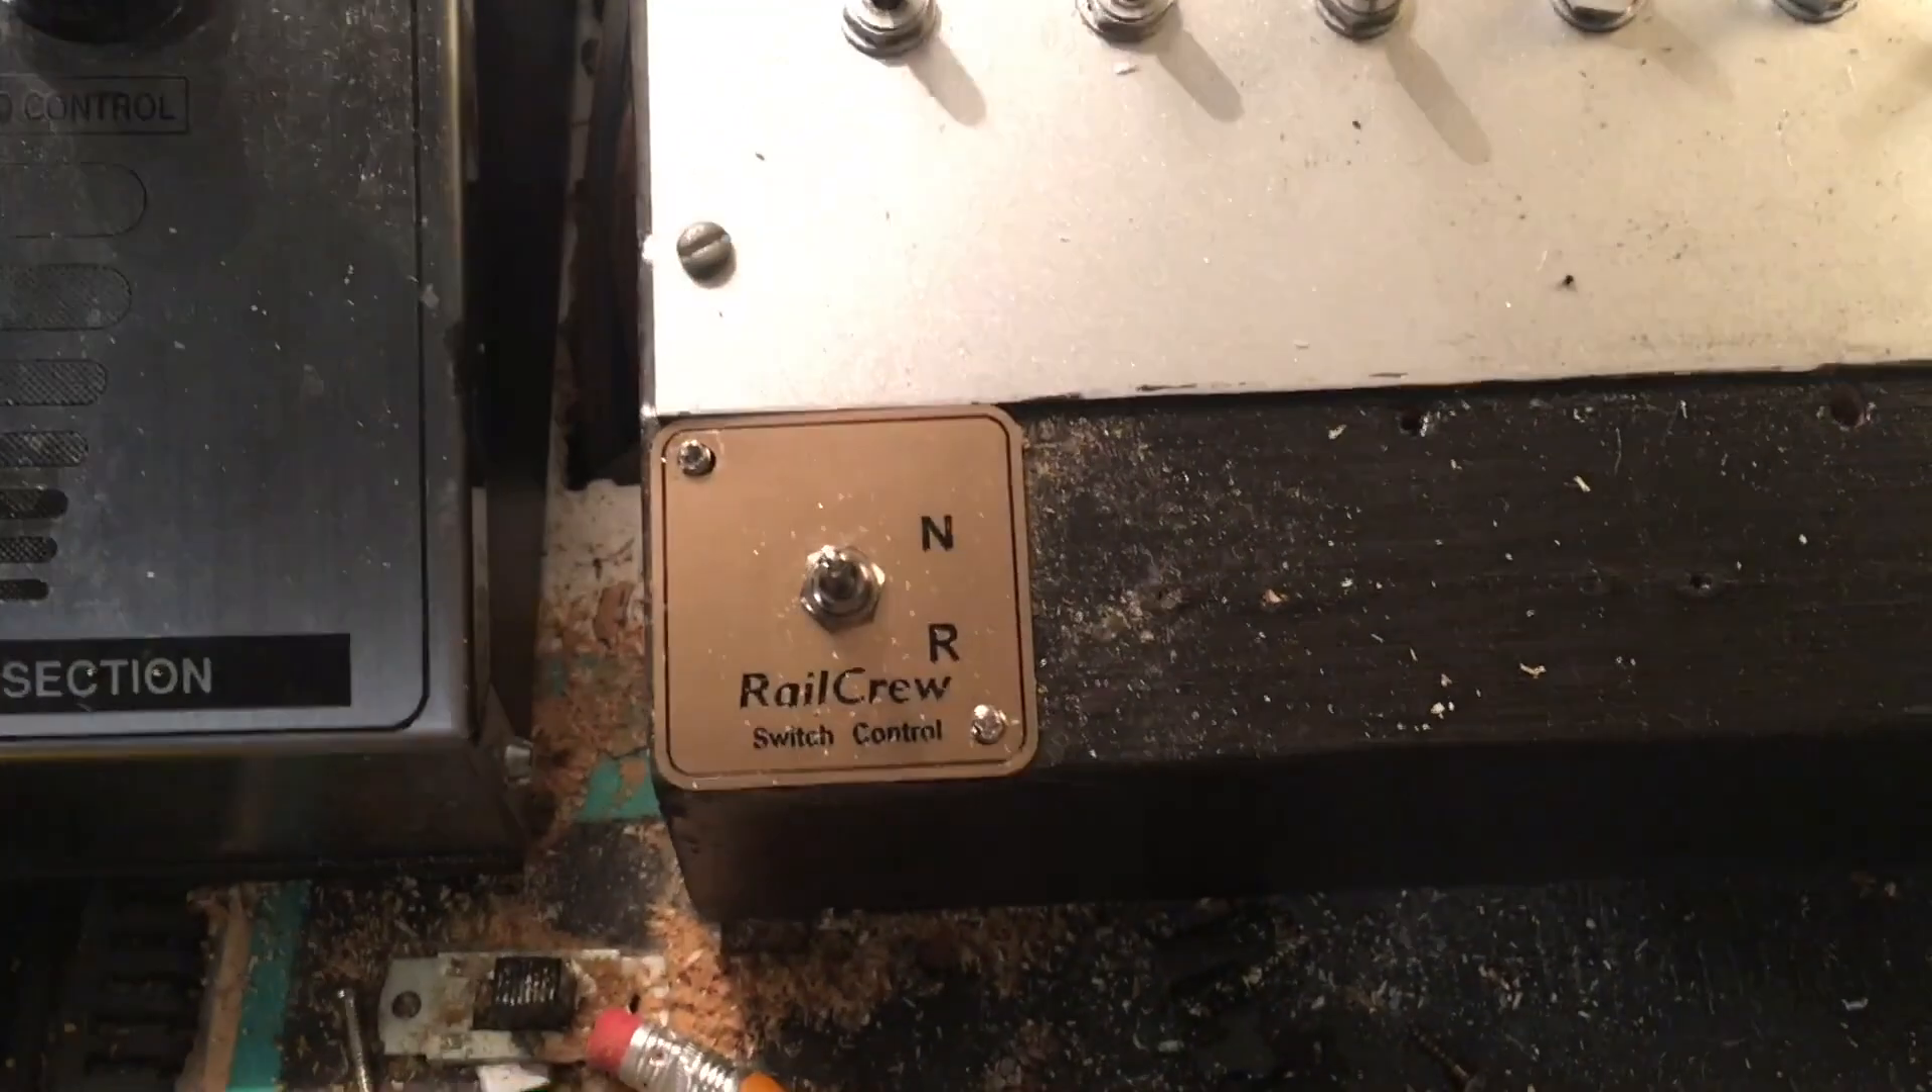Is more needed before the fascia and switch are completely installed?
No.